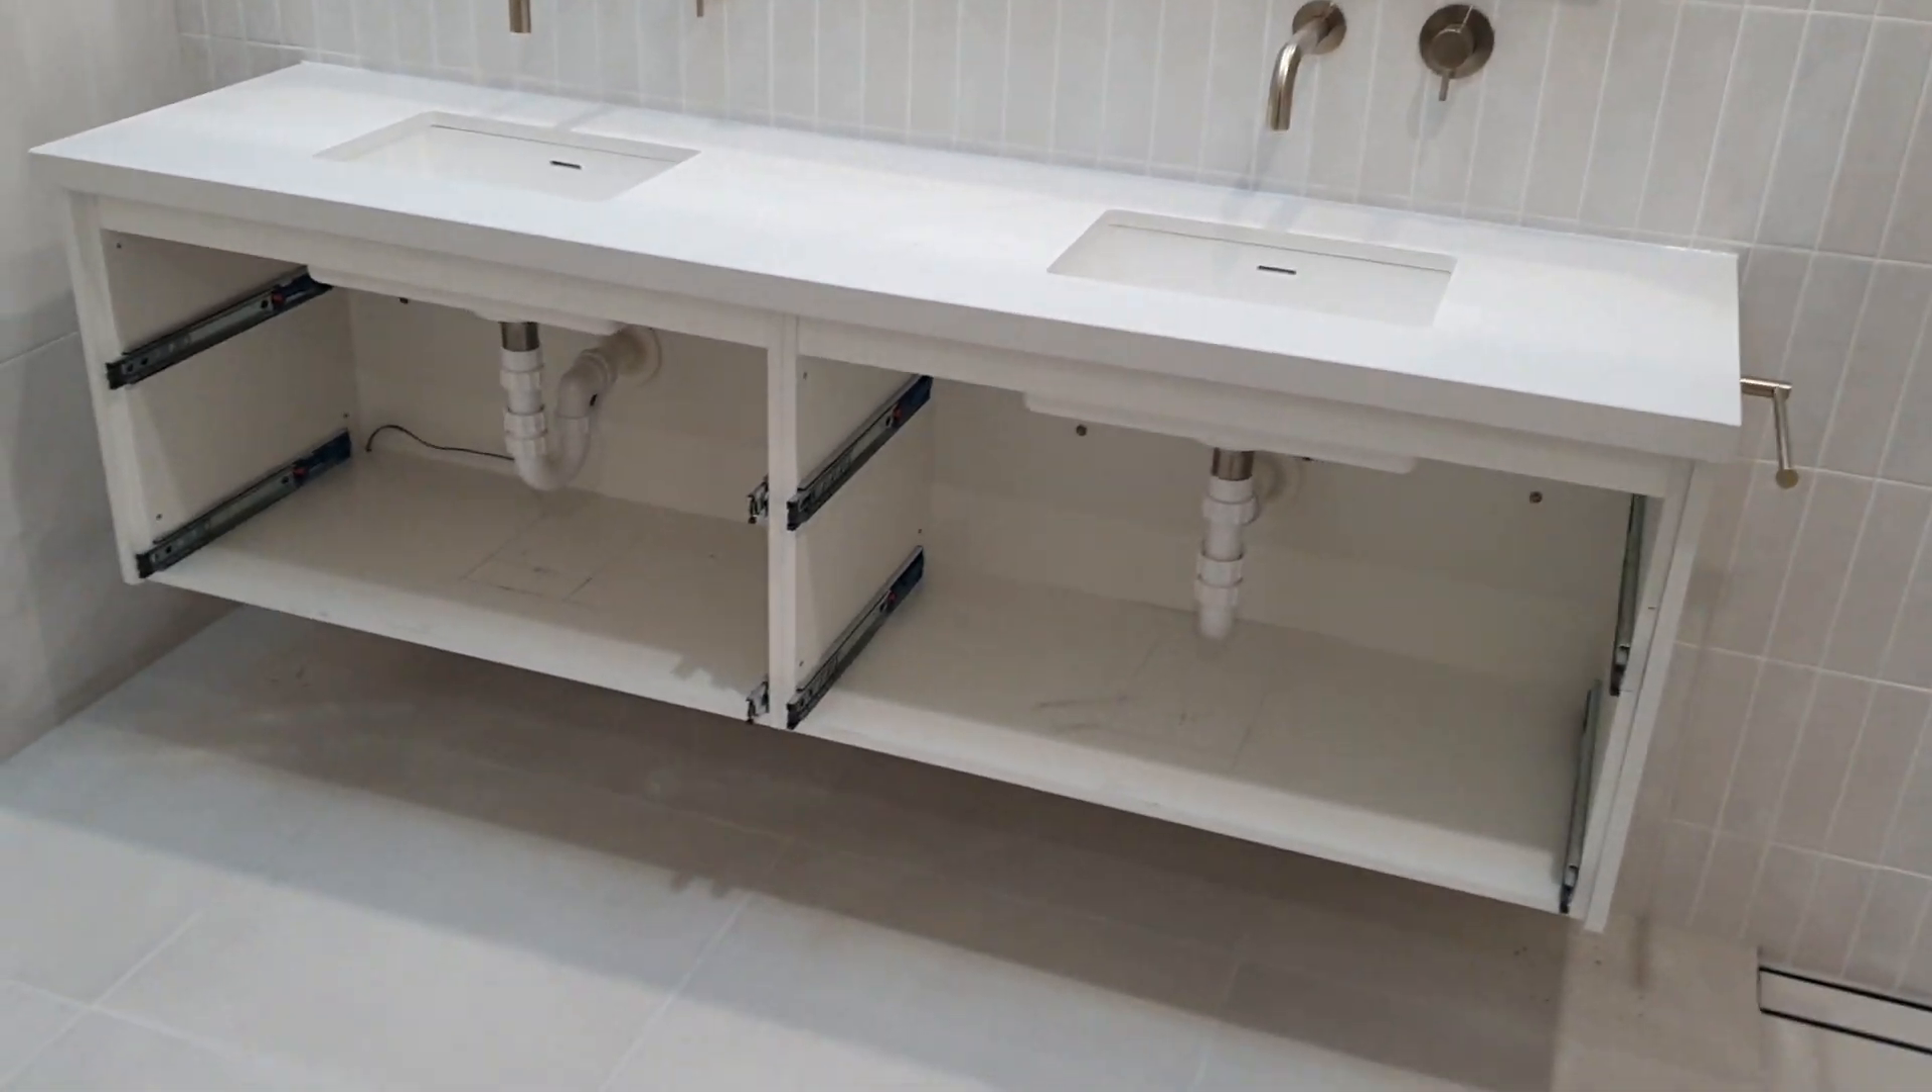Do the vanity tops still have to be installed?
No.